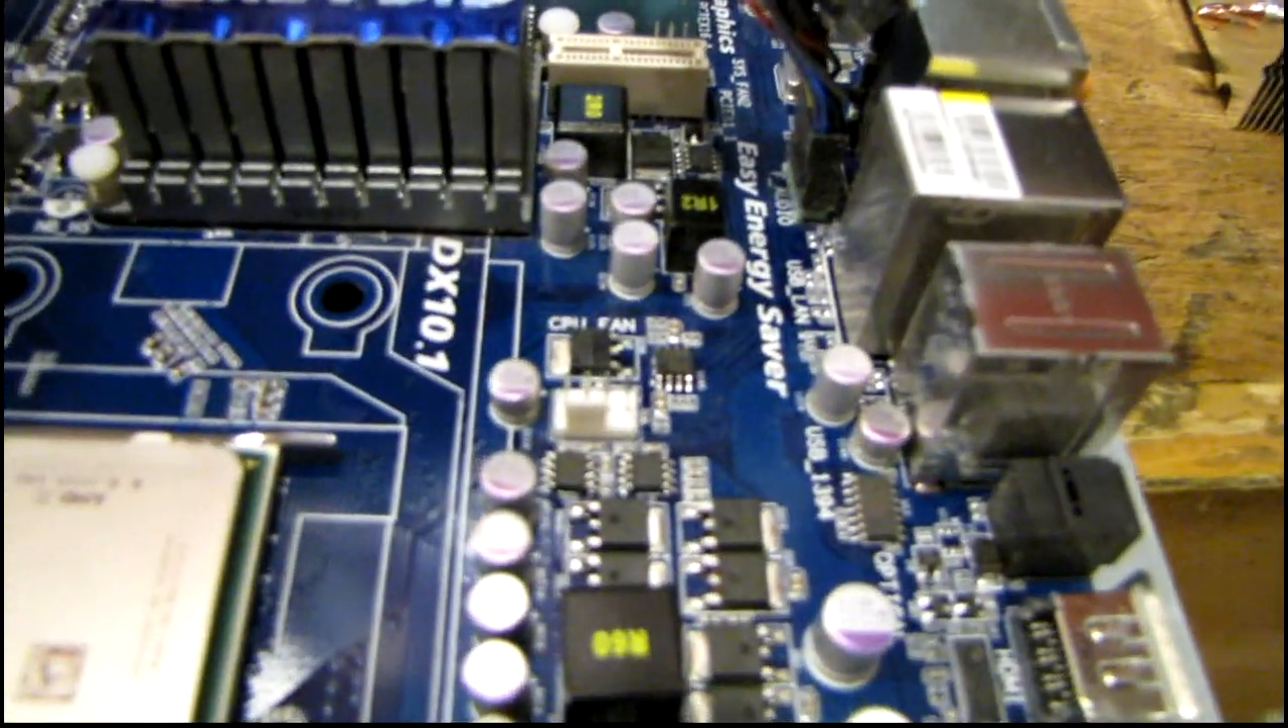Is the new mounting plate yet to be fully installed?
Yes.